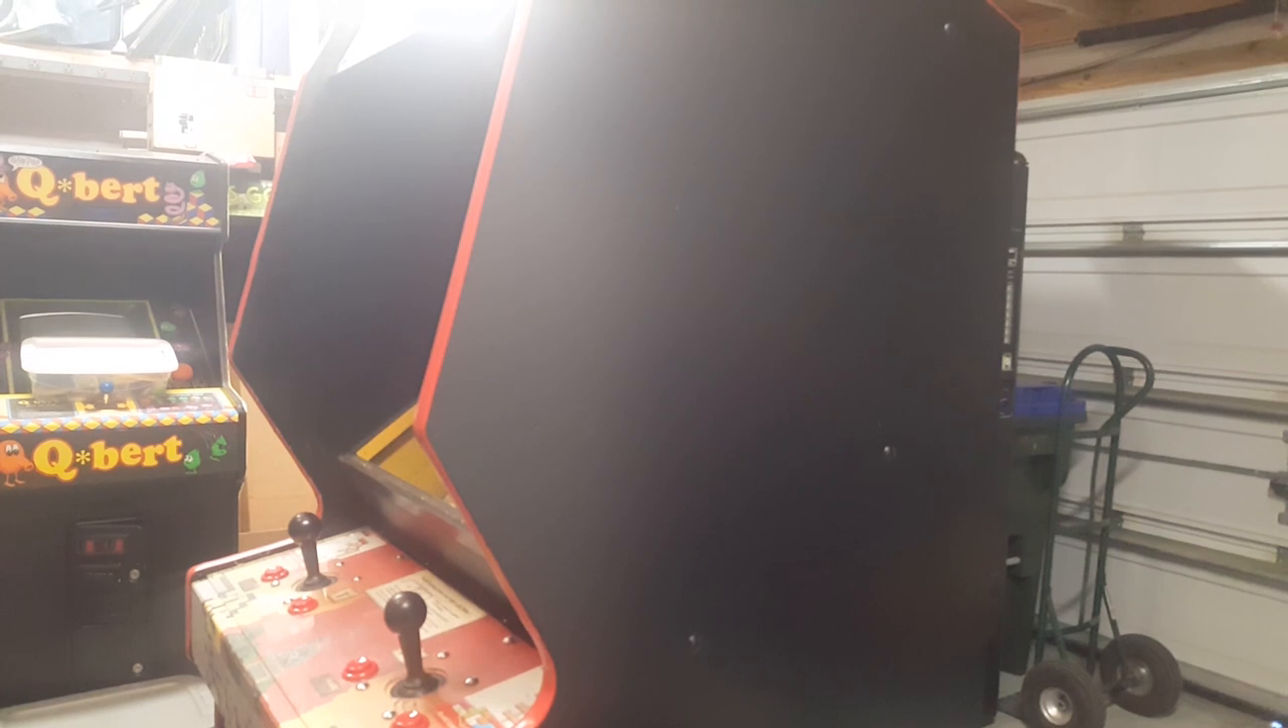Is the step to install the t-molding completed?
Yes.